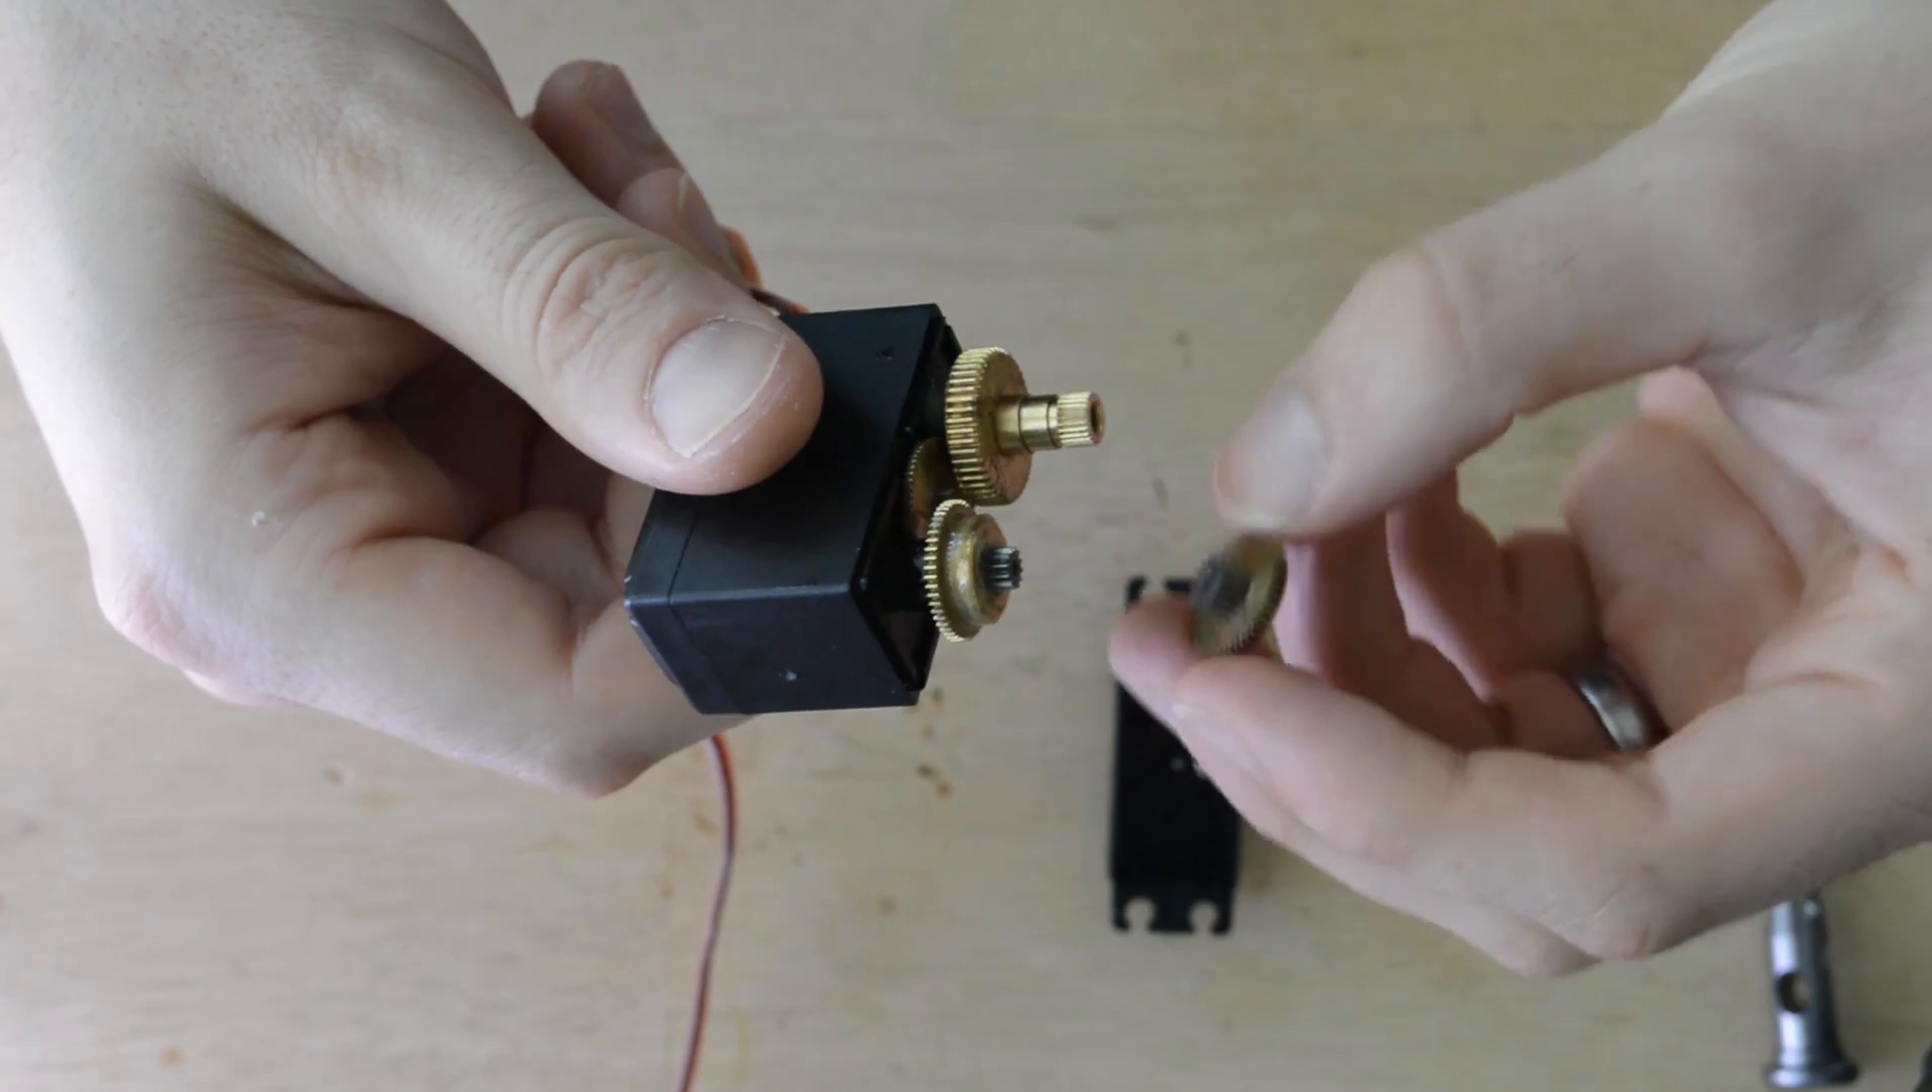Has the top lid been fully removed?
Yes.